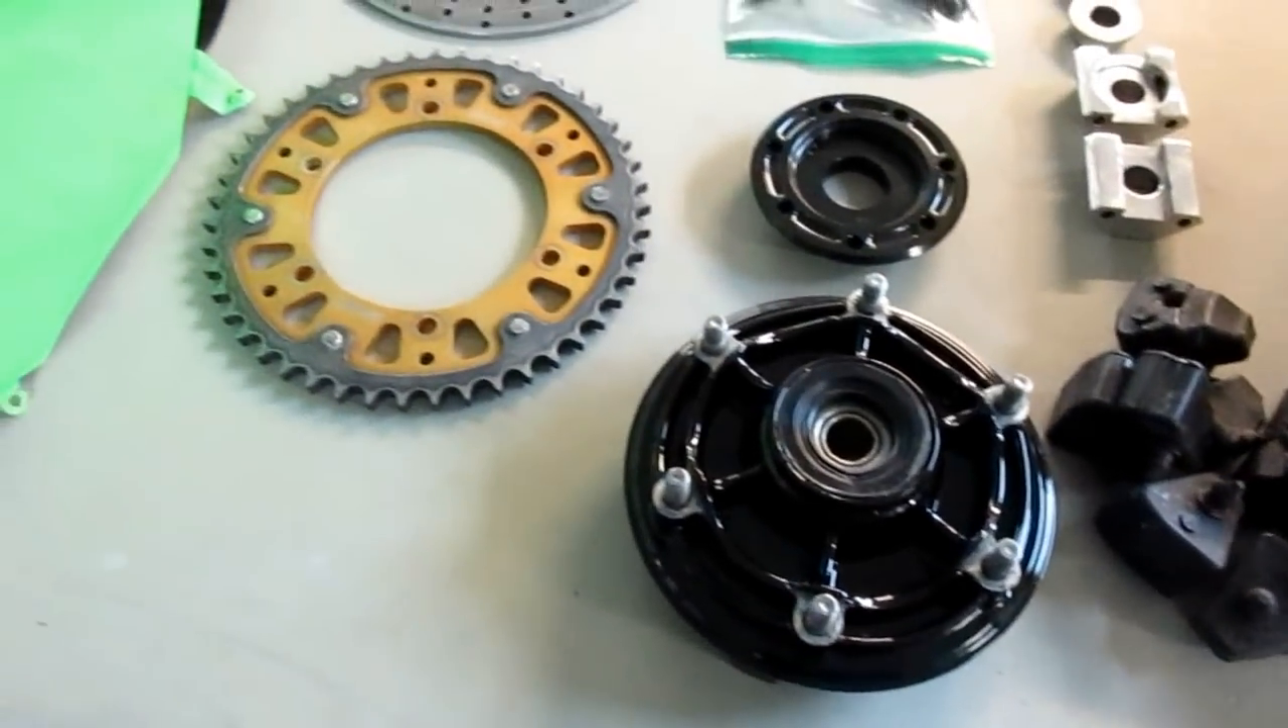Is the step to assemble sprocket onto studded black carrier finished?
No.